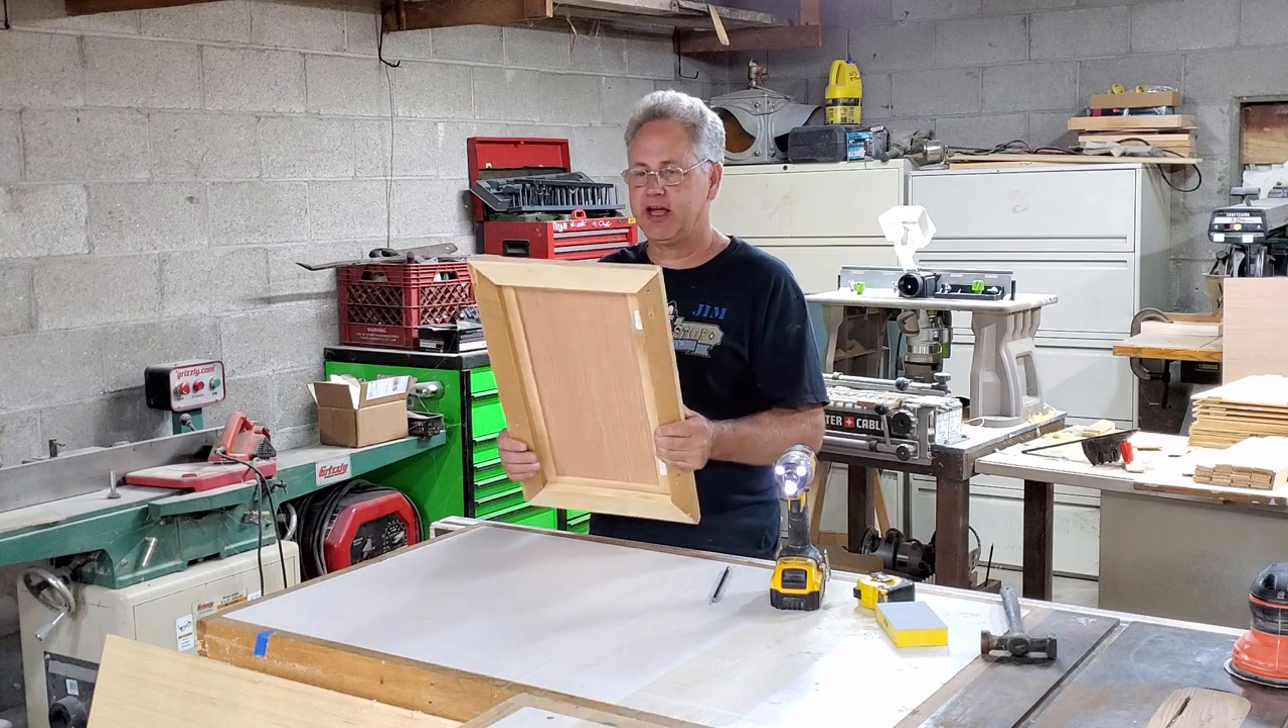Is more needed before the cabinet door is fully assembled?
No.